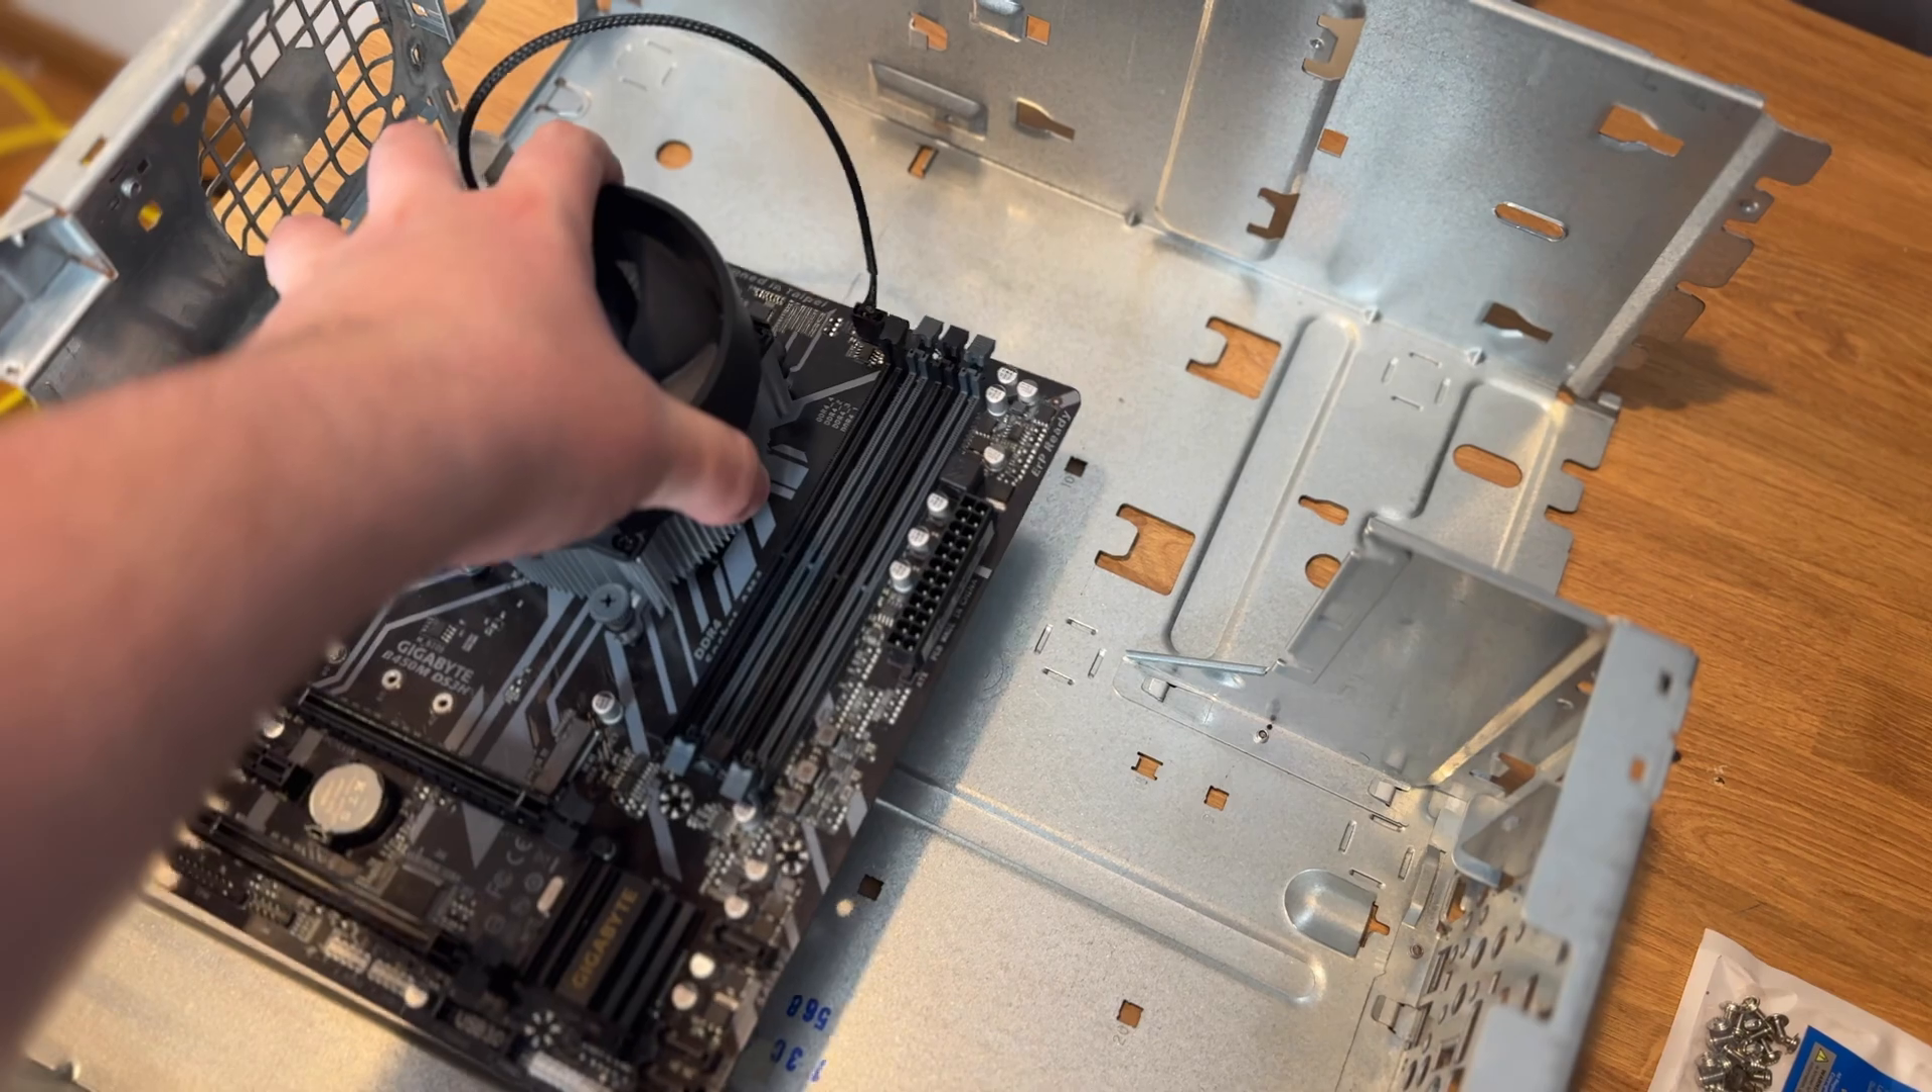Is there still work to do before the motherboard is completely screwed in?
Yes.